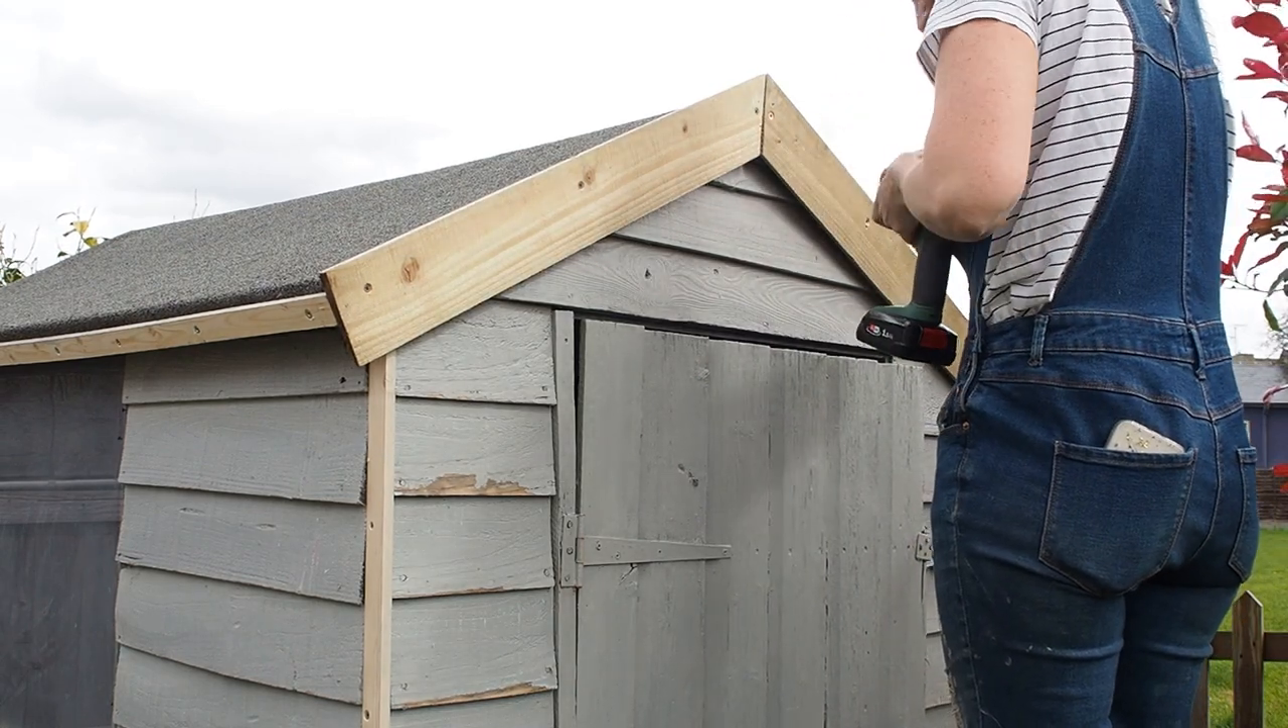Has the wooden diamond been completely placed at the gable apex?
No.